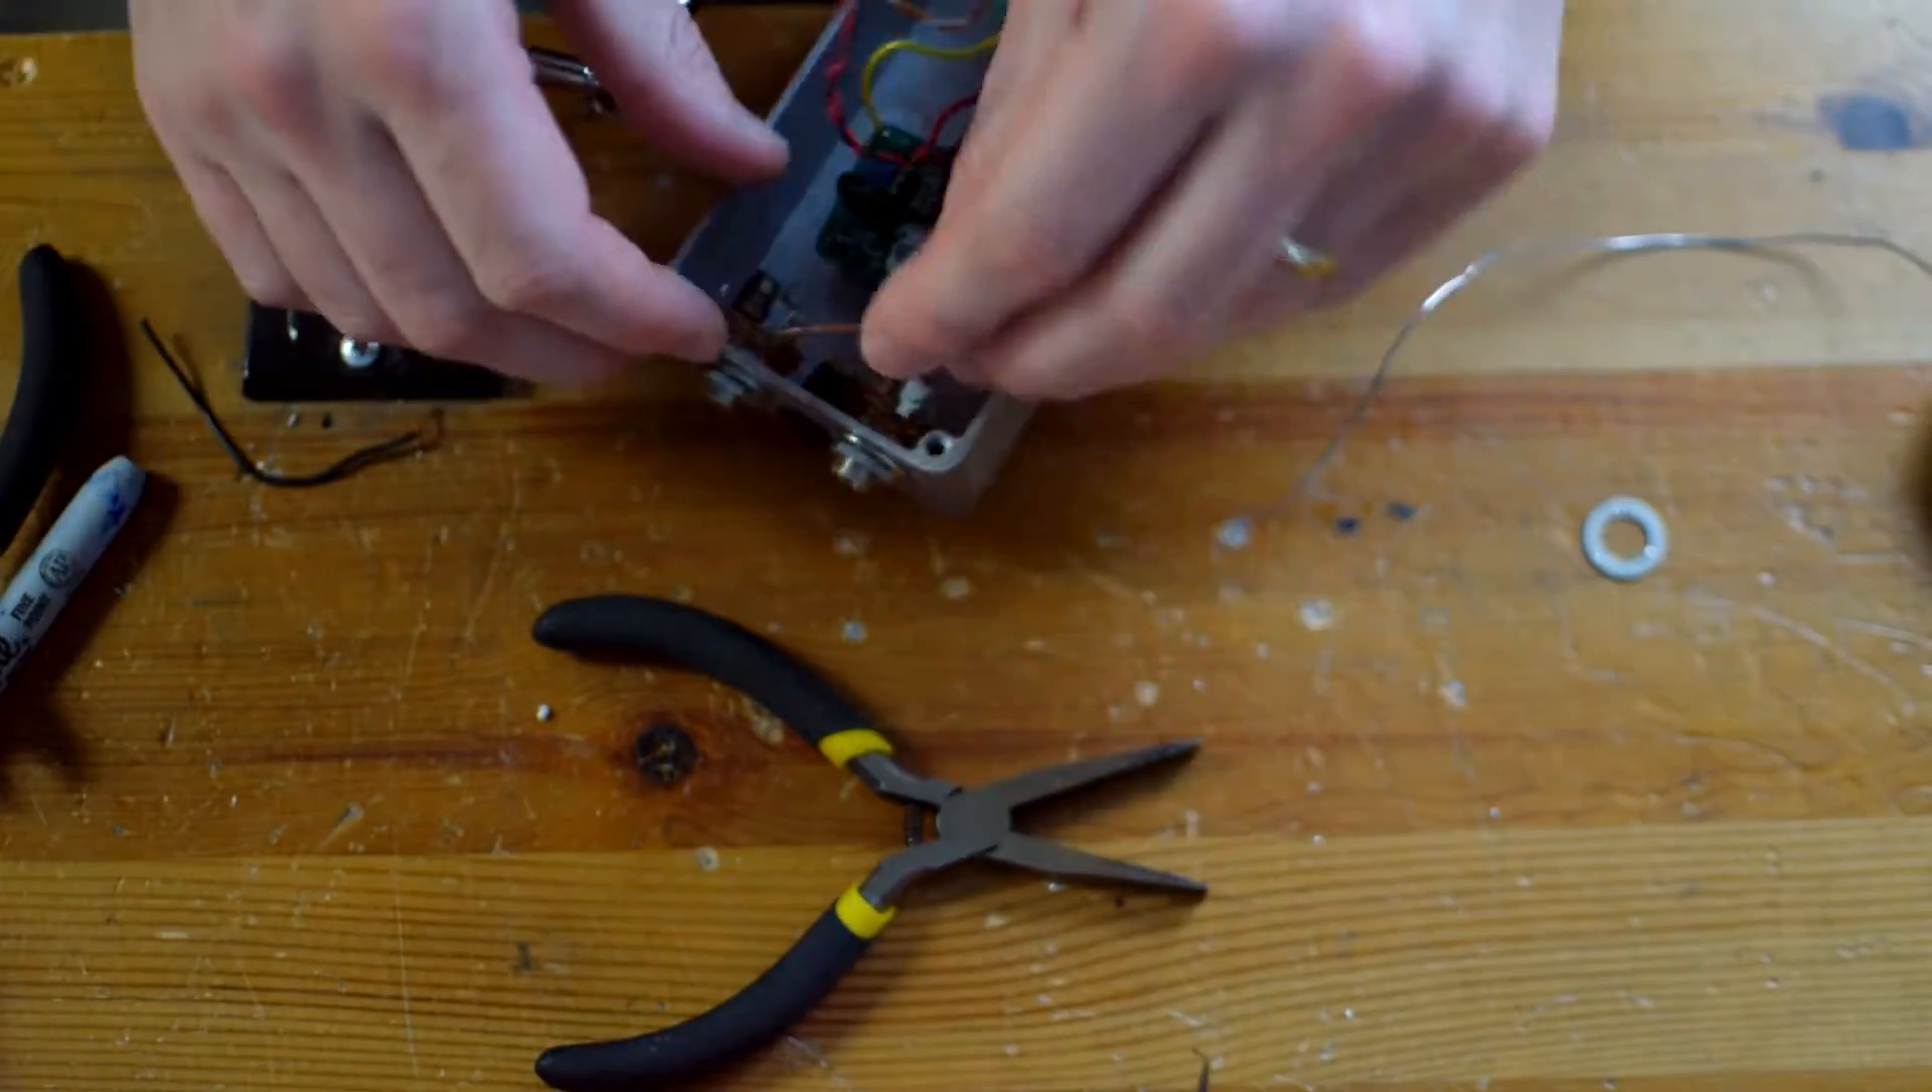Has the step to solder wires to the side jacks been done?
No.